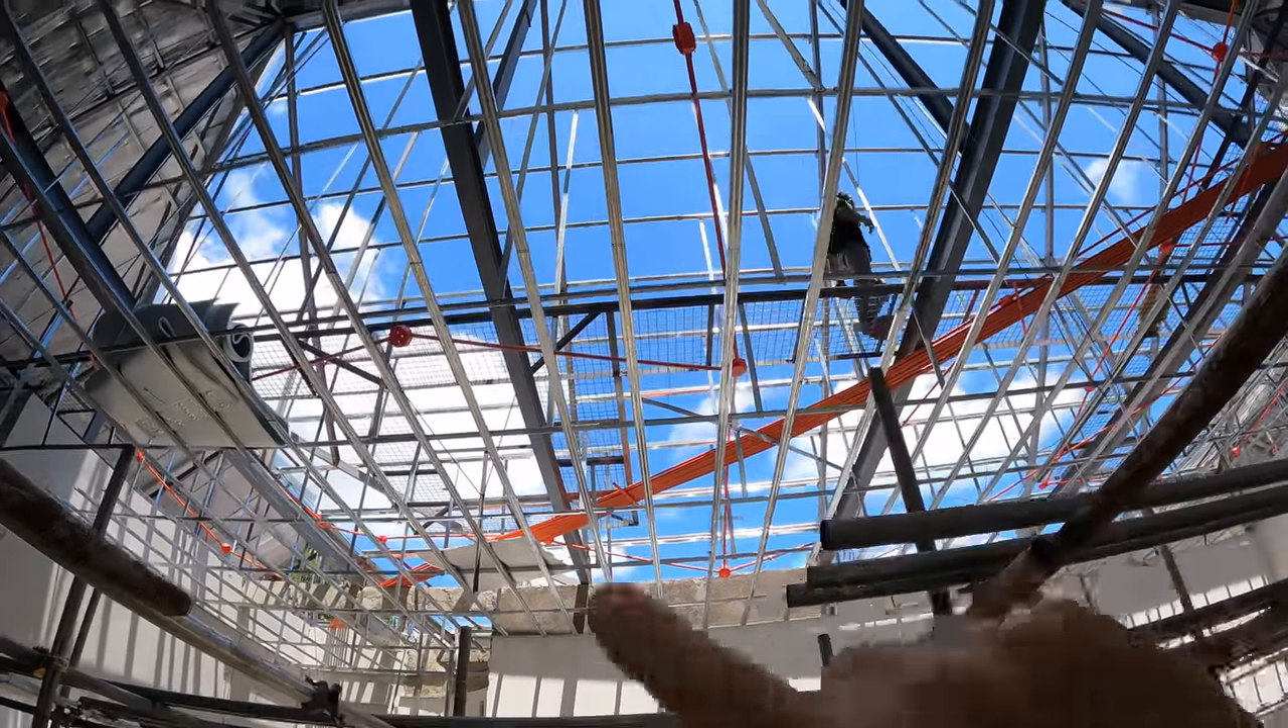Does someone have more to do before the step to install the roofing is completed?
Yes.